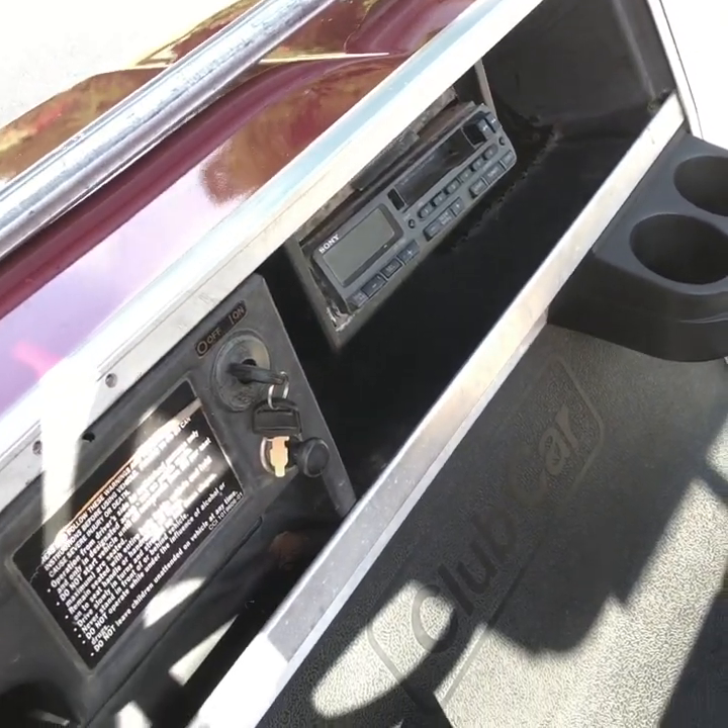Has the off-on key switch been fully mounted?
Yes.